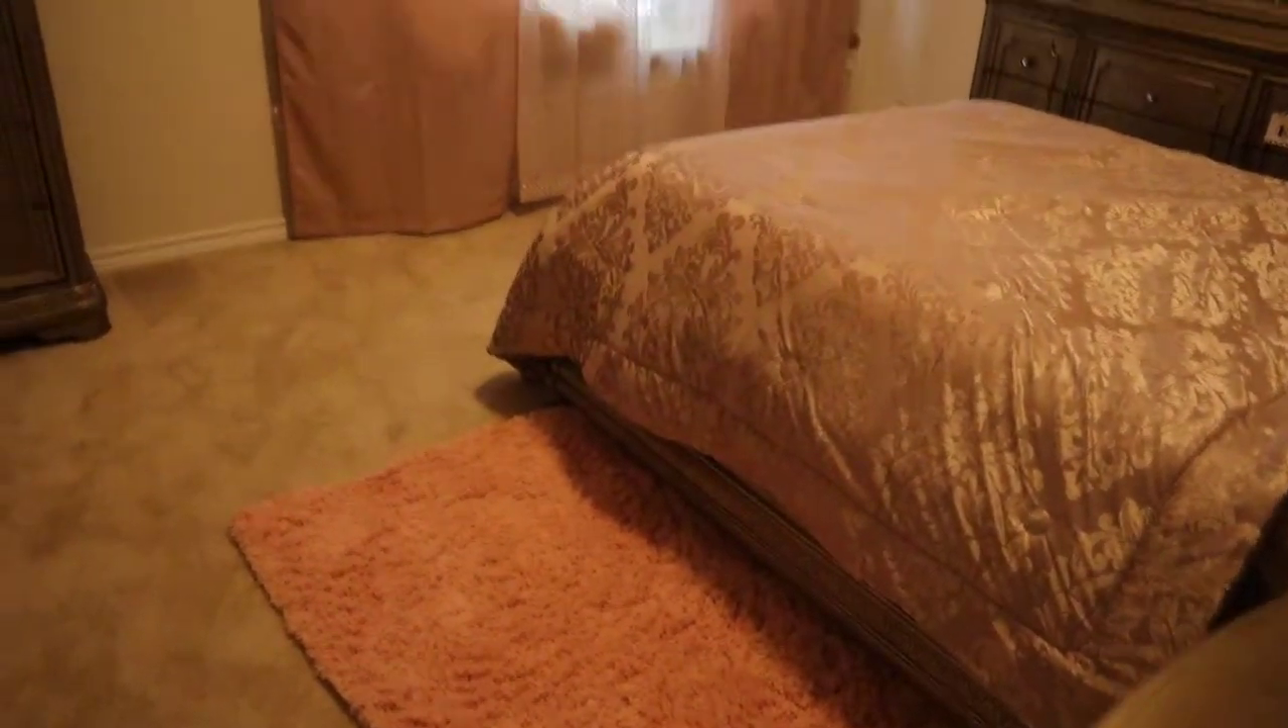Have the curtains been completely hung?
Yes.